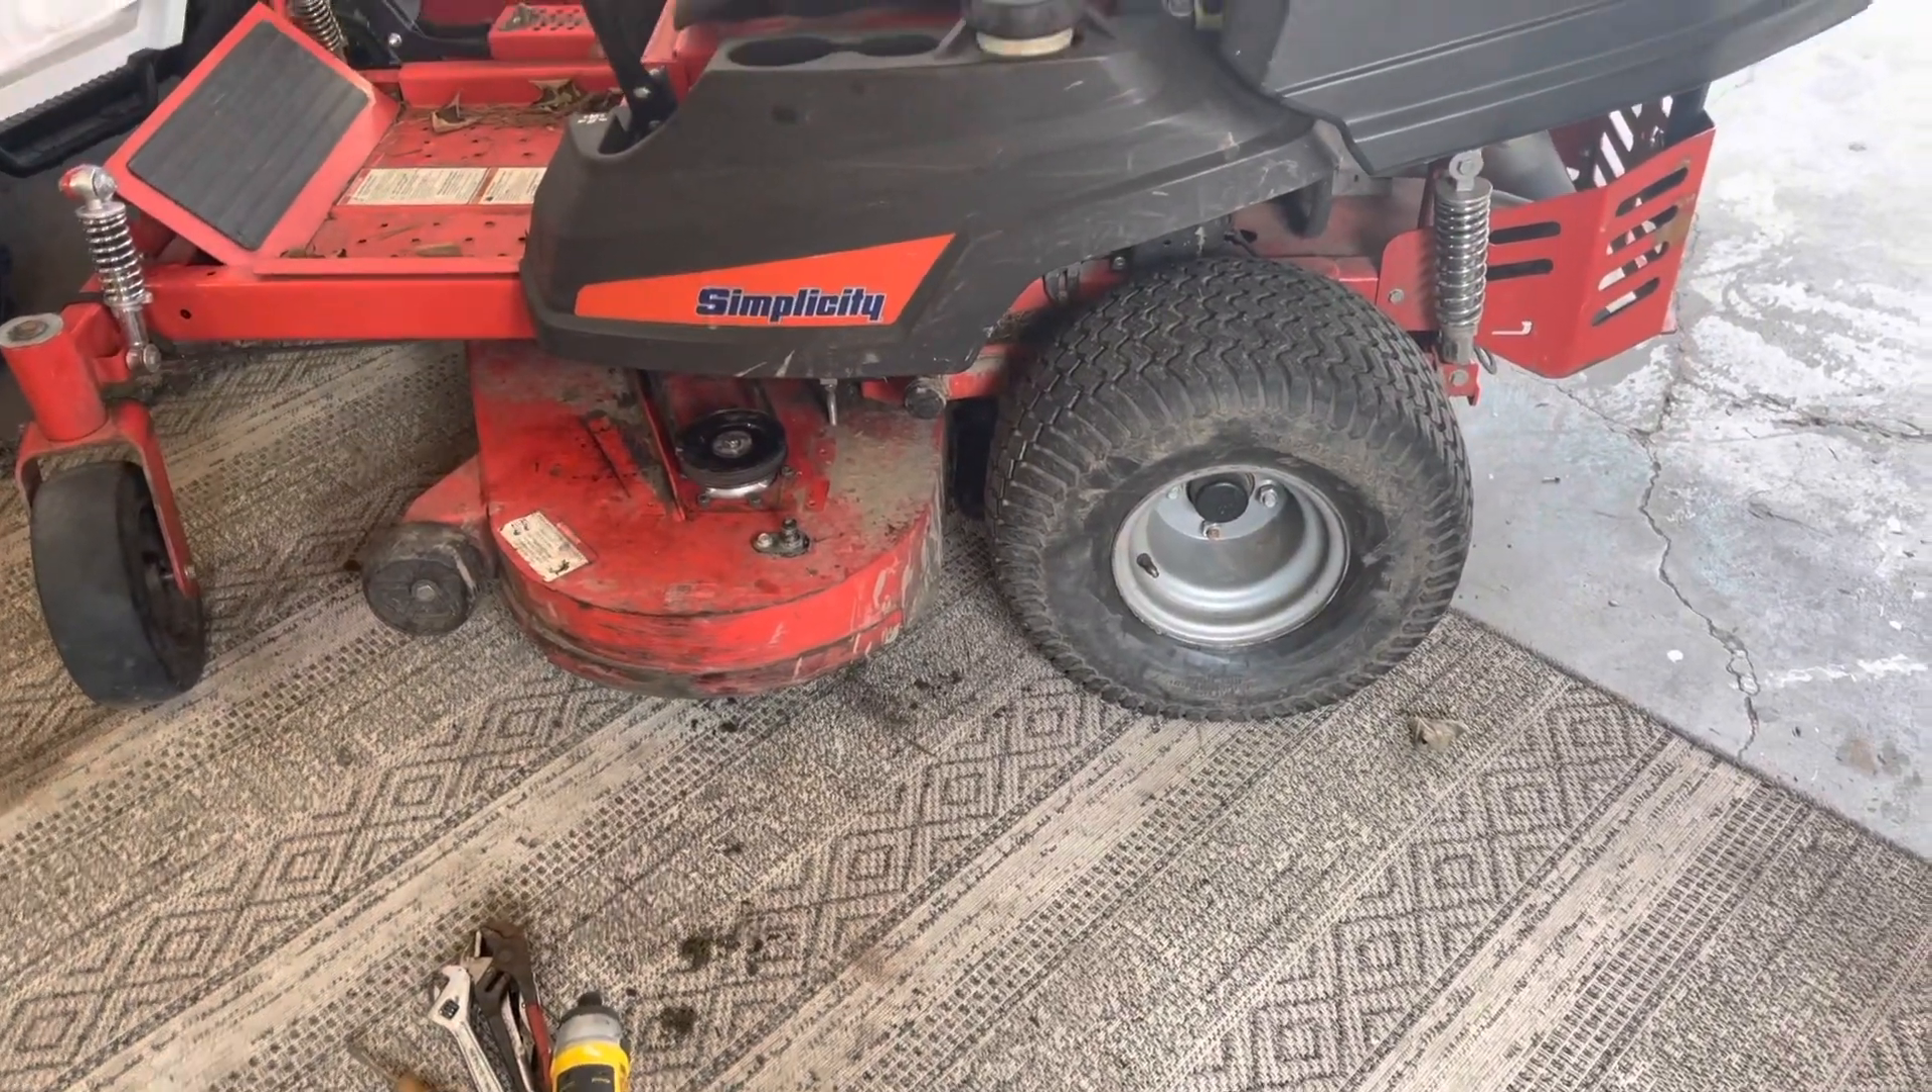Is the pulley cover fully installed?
No.